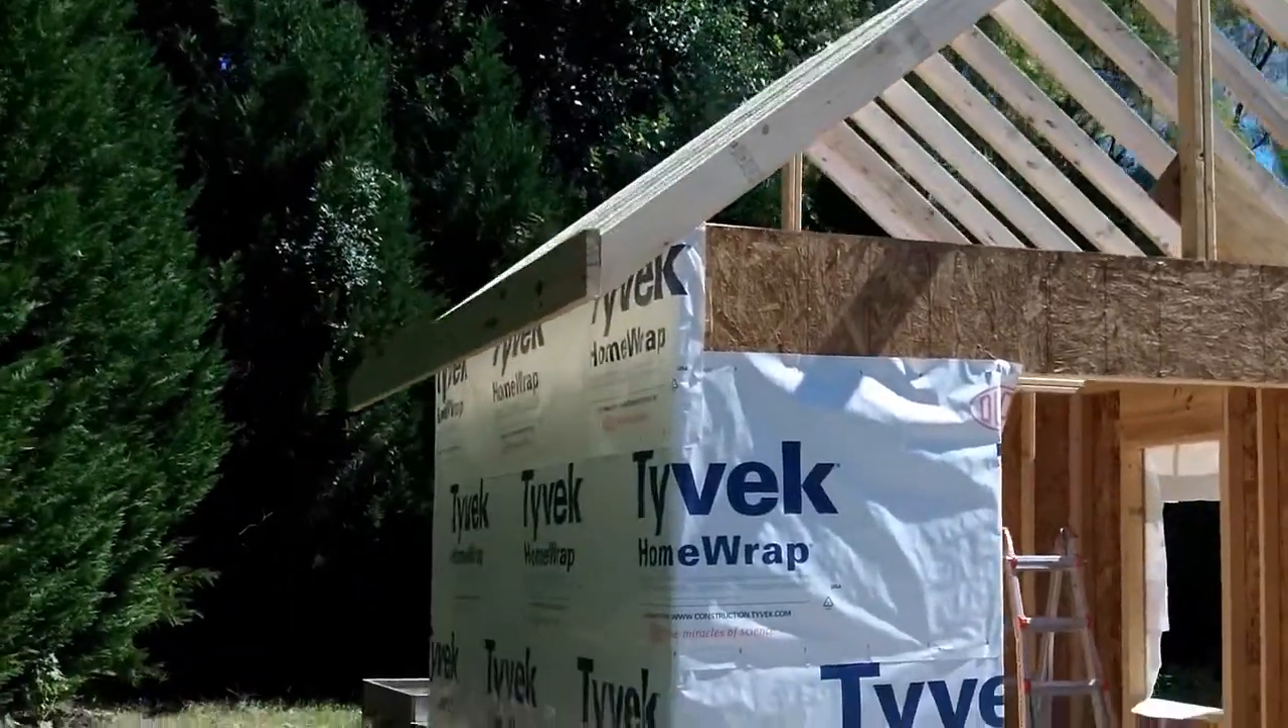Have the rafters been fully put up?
Yes.